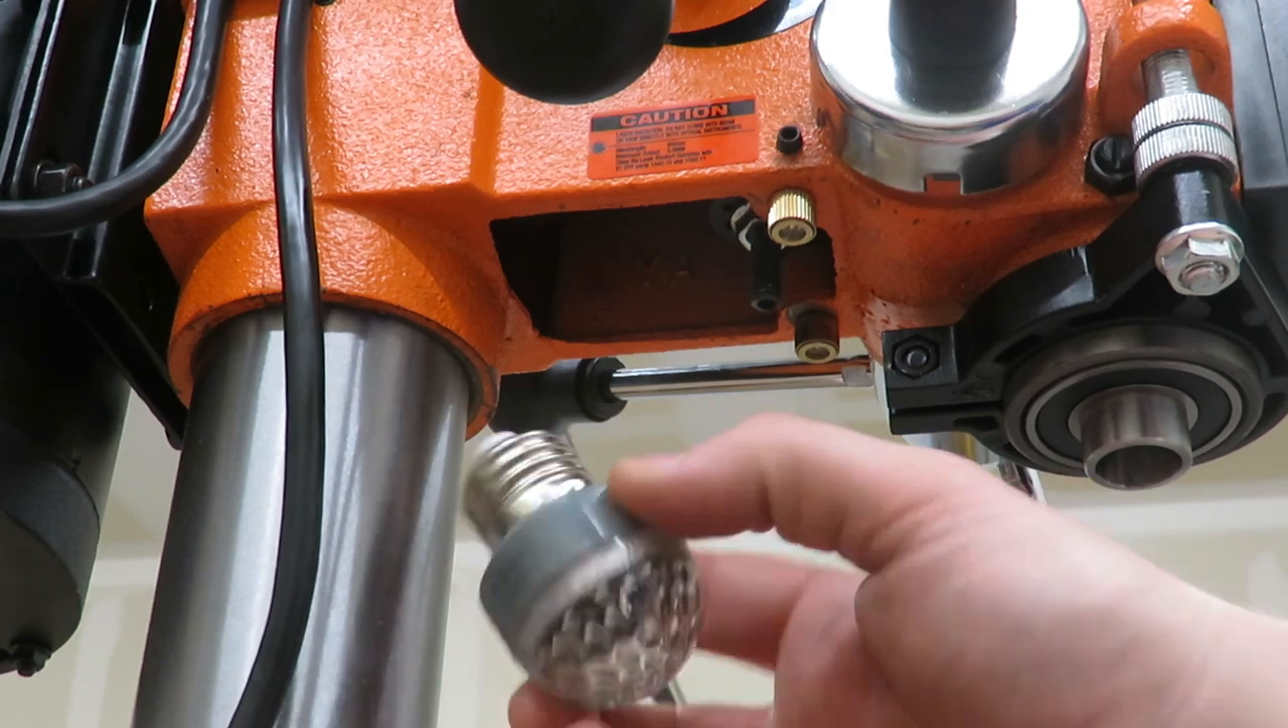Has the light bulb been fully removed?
Yes.